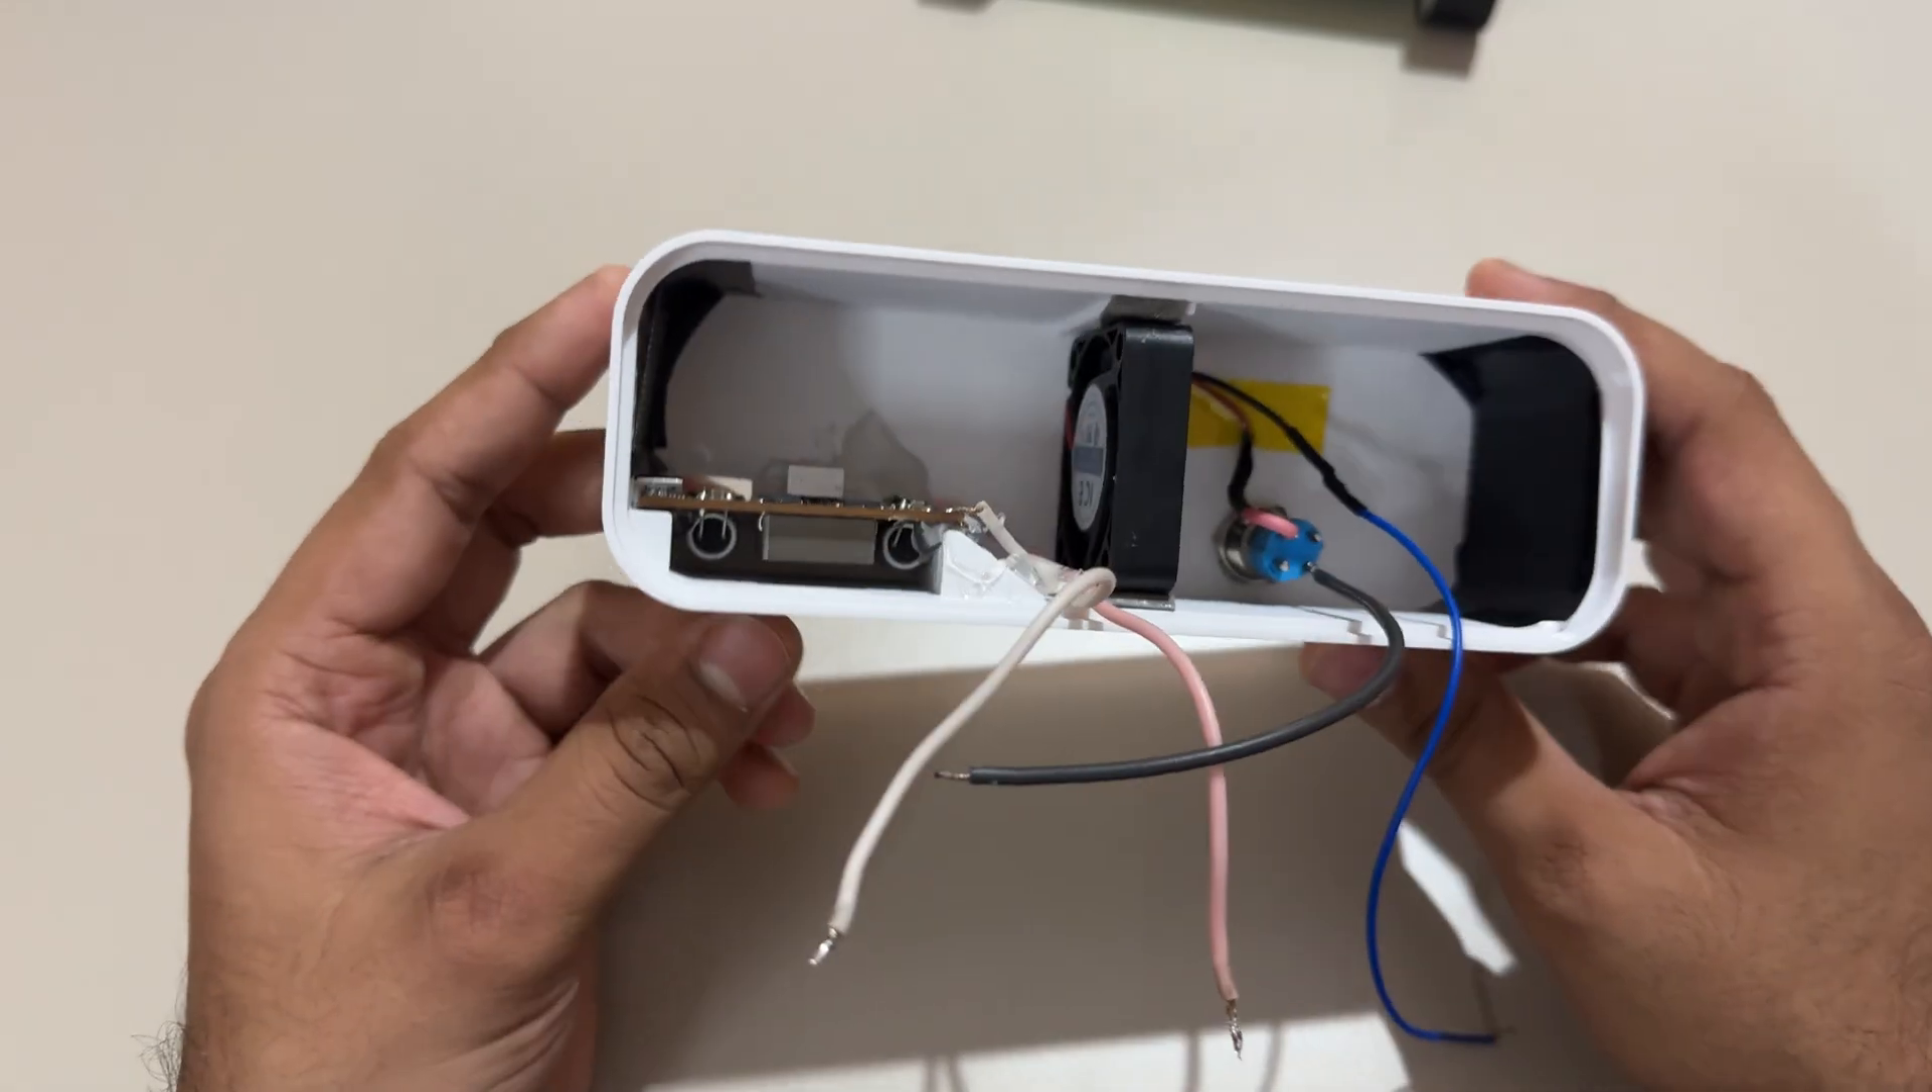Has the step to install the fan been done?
Yes.